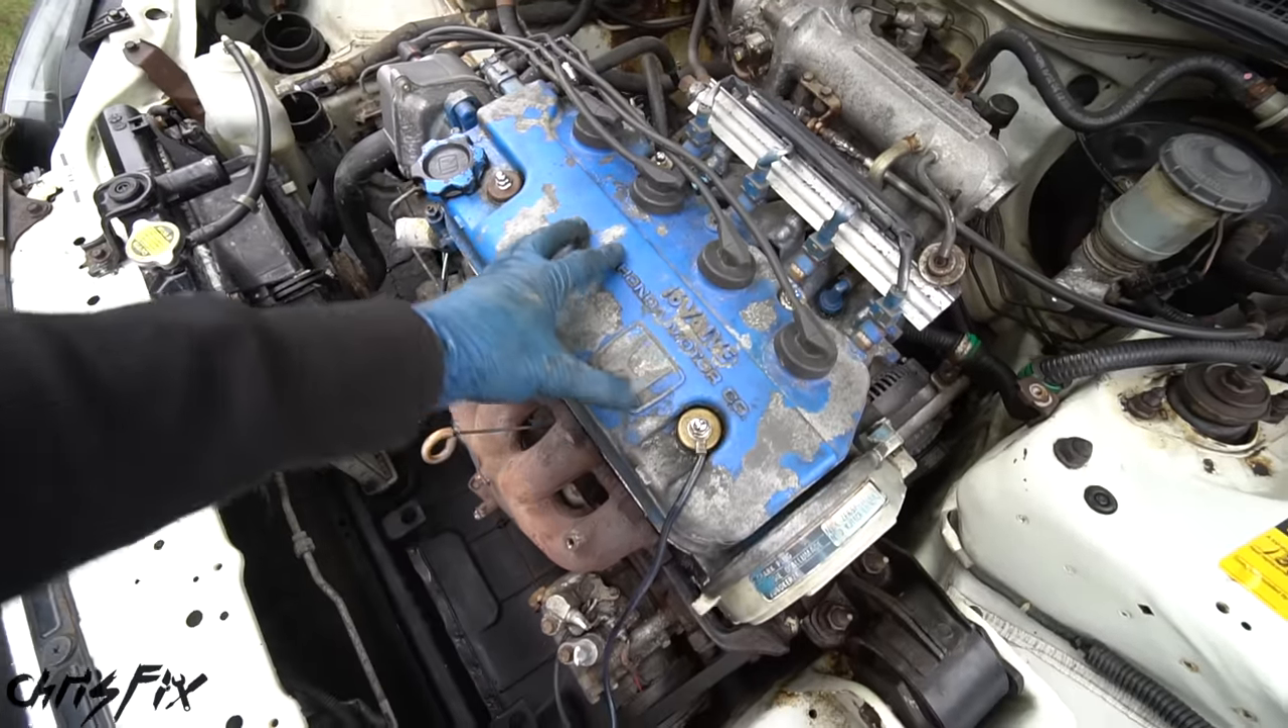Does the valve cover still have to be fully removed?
Yes.